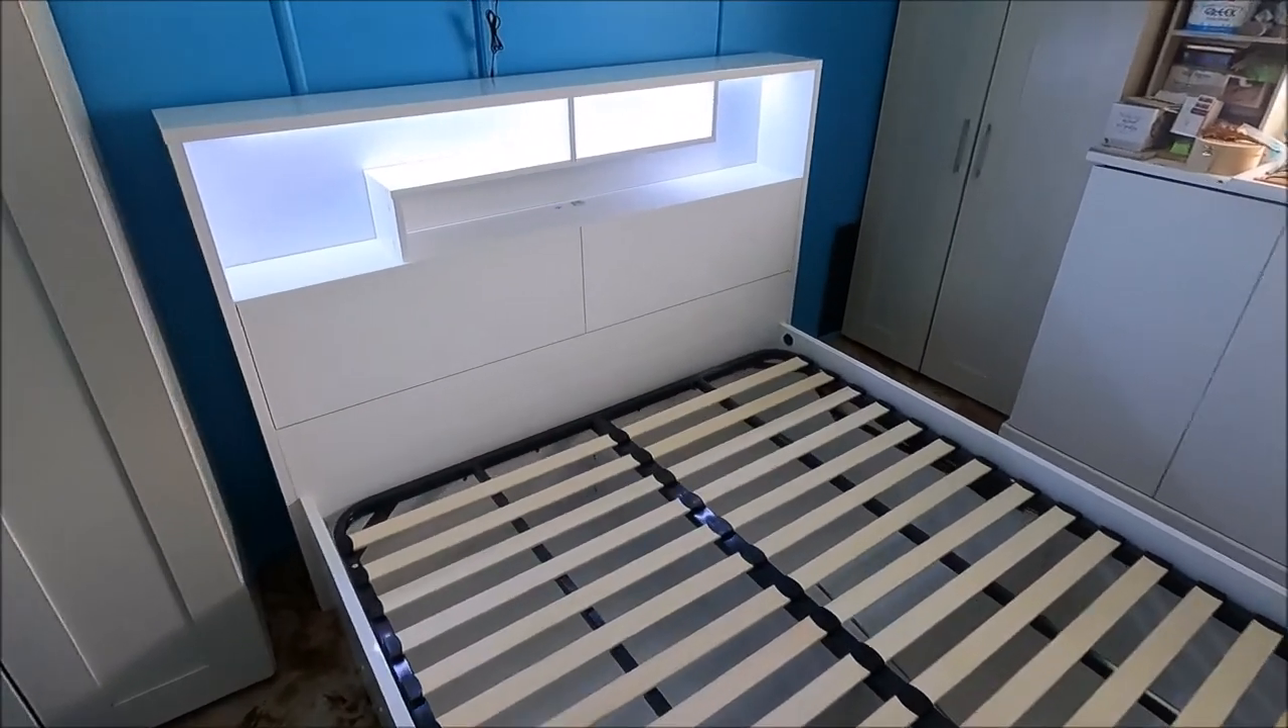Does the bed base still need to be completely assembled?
No.